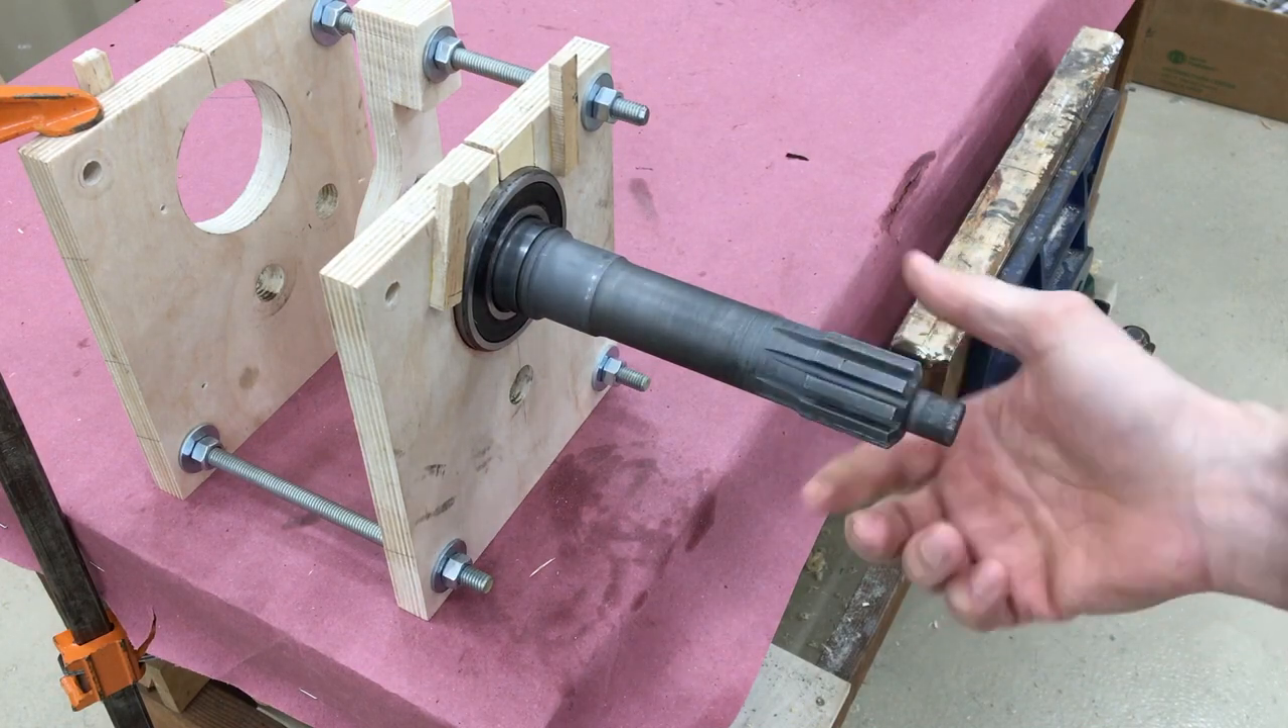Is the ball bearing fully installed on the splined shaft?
Yes.